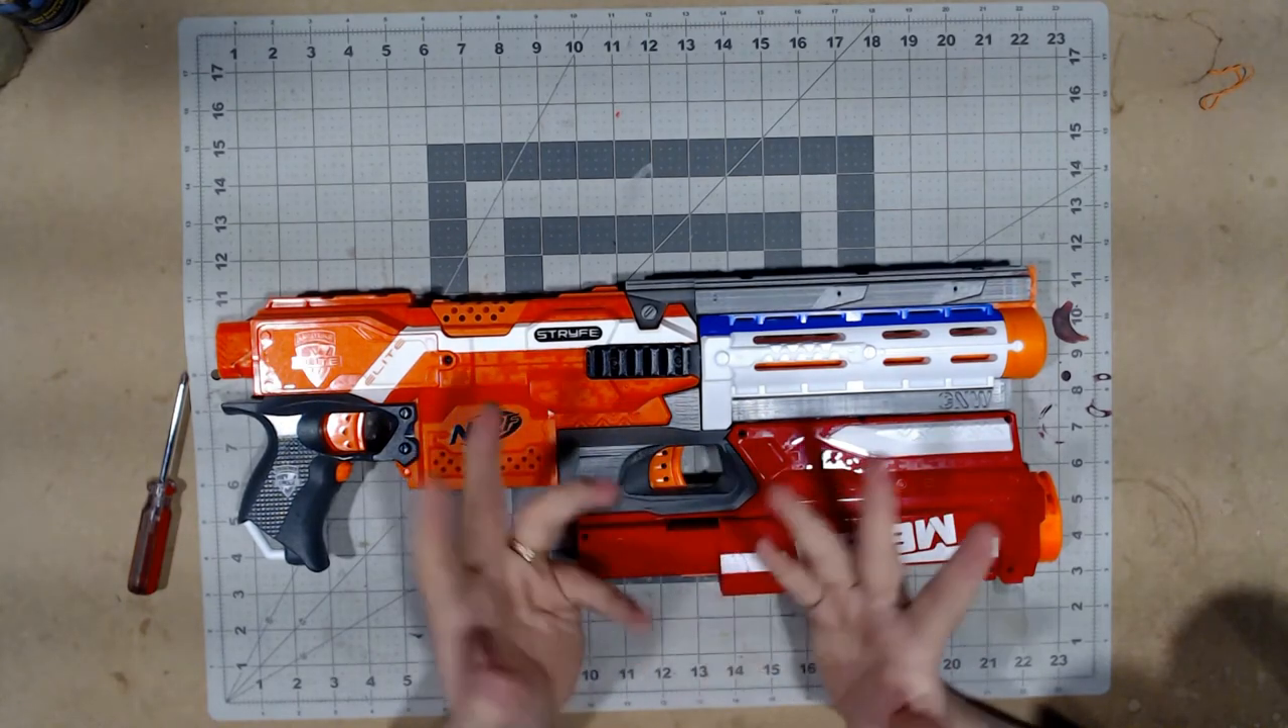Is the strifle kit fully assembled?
Yes.